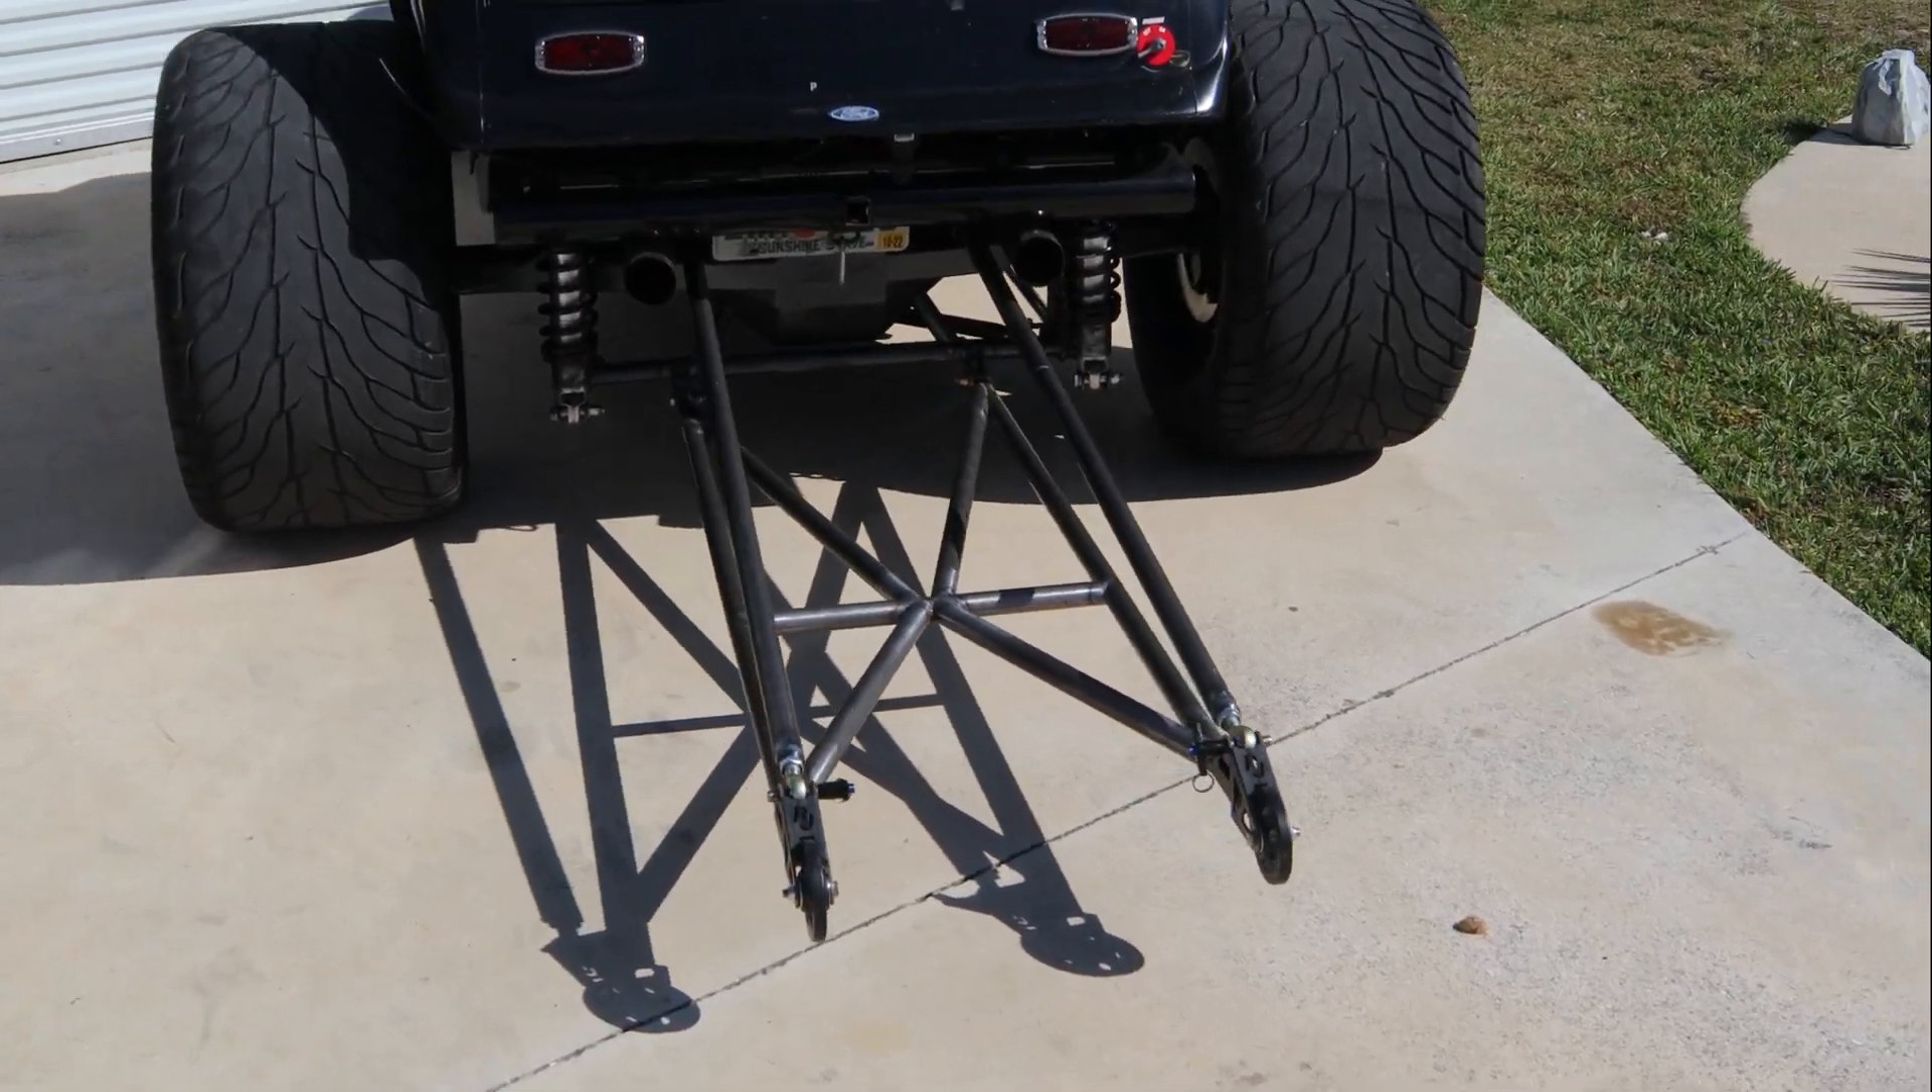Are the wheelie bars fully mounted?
Yes.